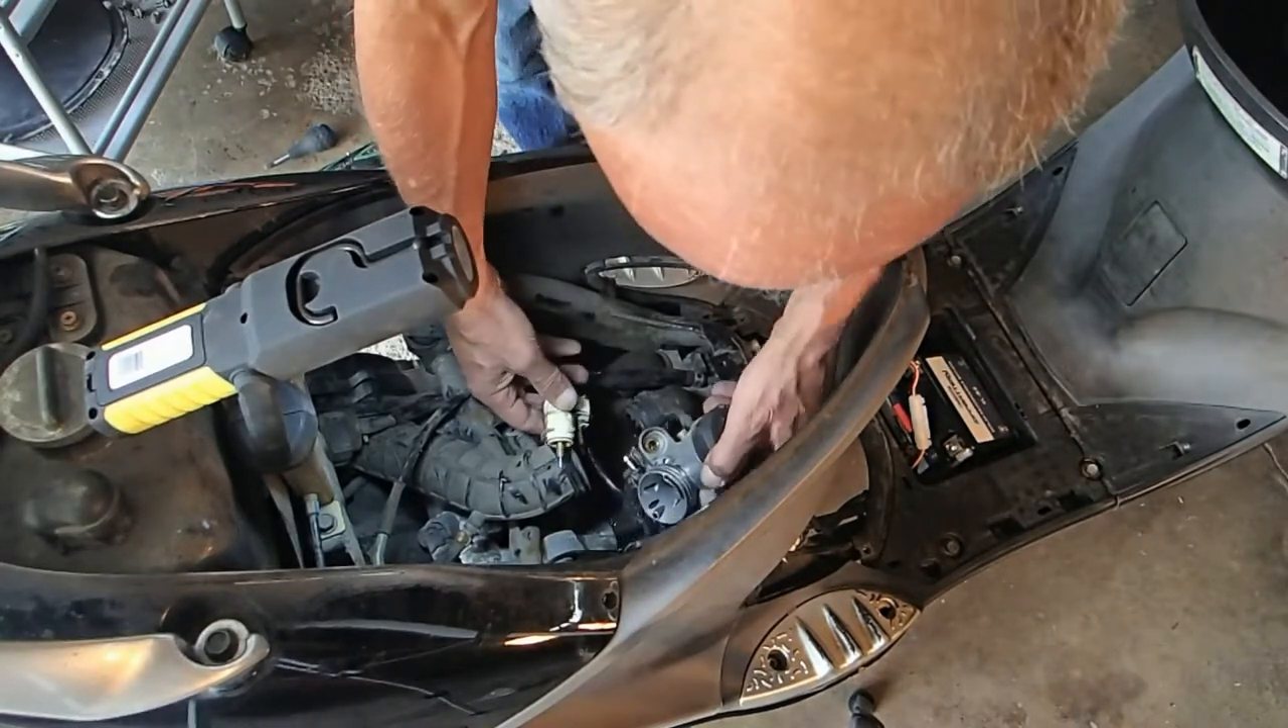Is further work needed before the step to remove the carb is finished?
Yes.